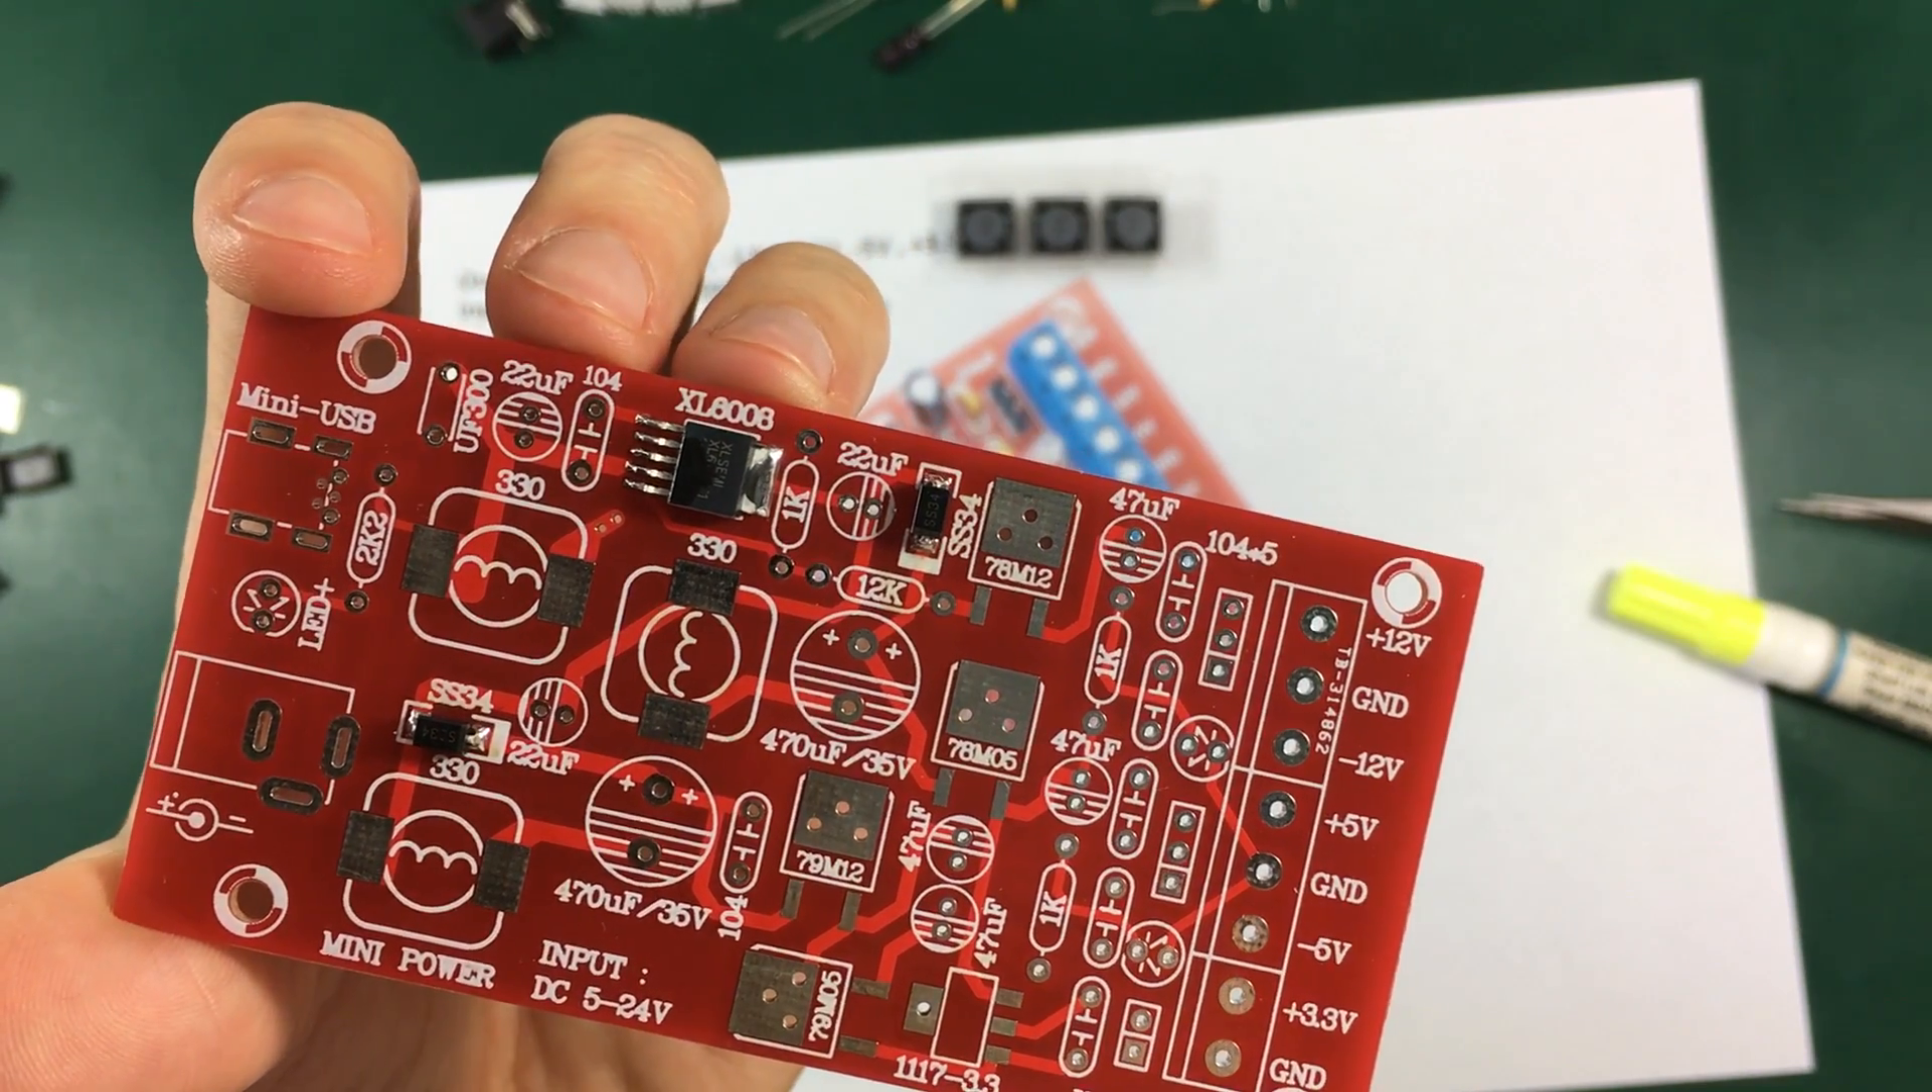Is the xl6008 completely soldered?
Yes.